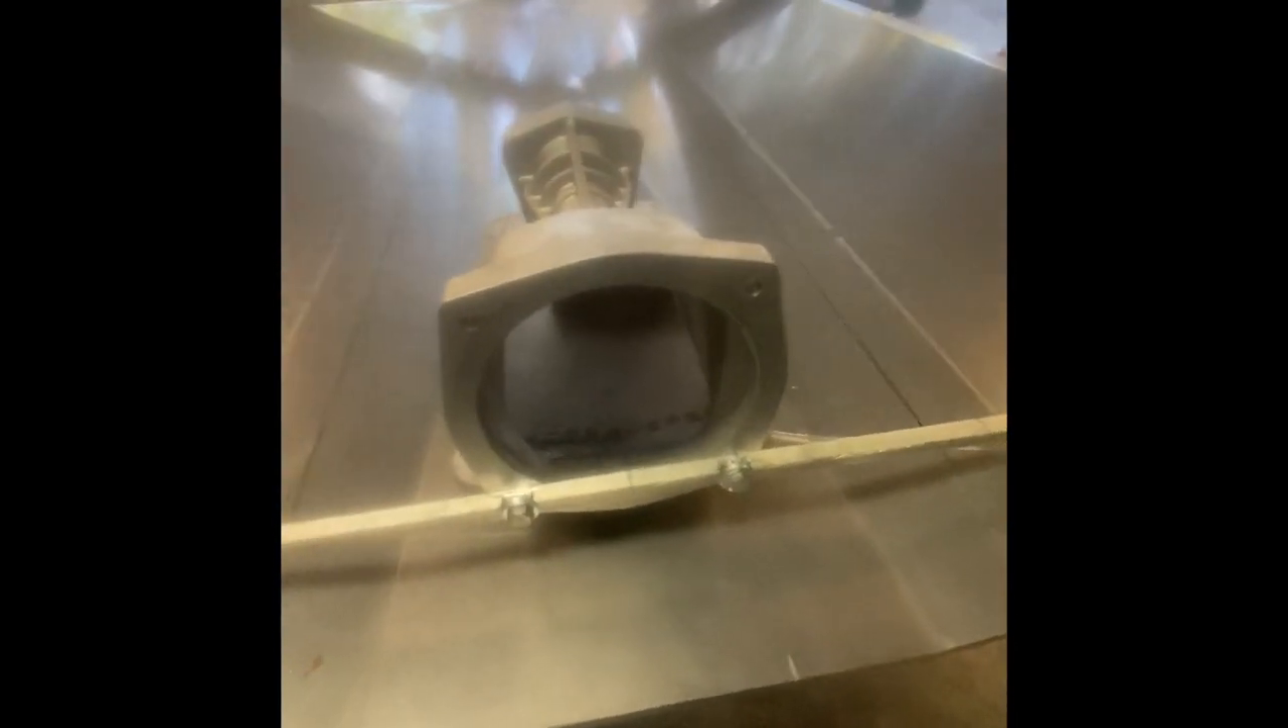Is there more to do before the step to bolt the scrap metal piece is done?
No.